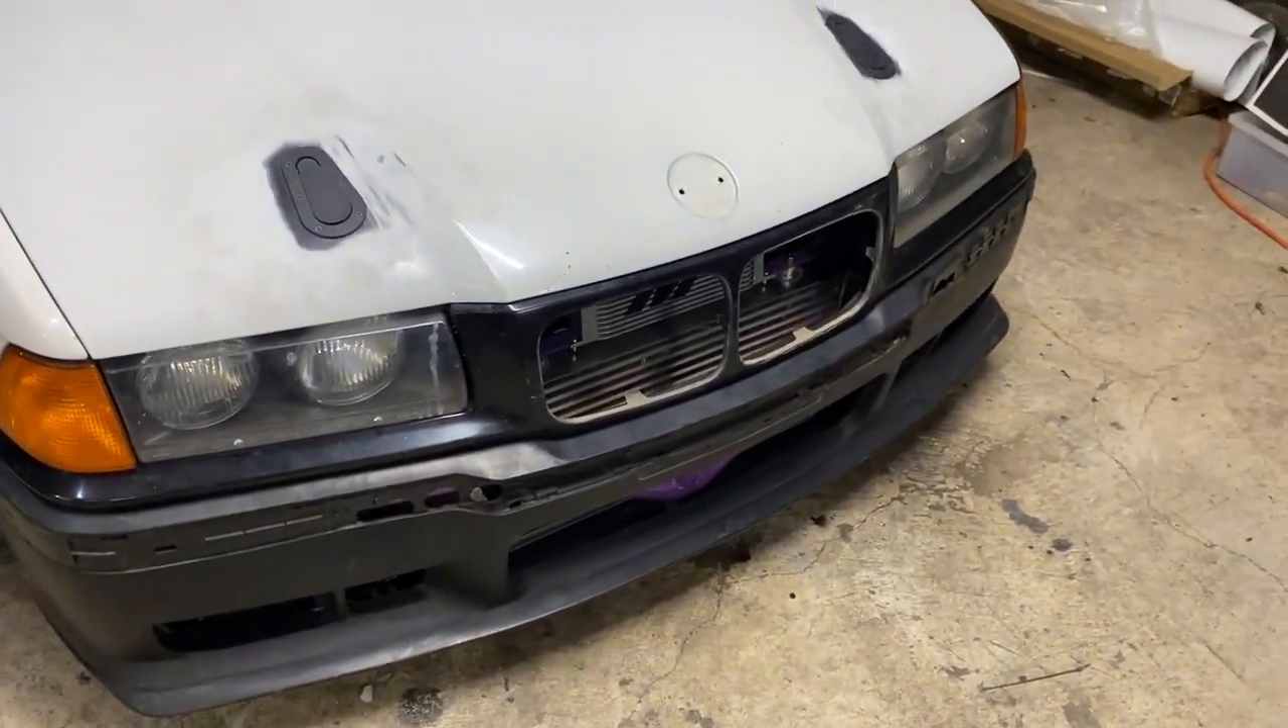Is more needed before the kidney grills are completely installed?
Yes.